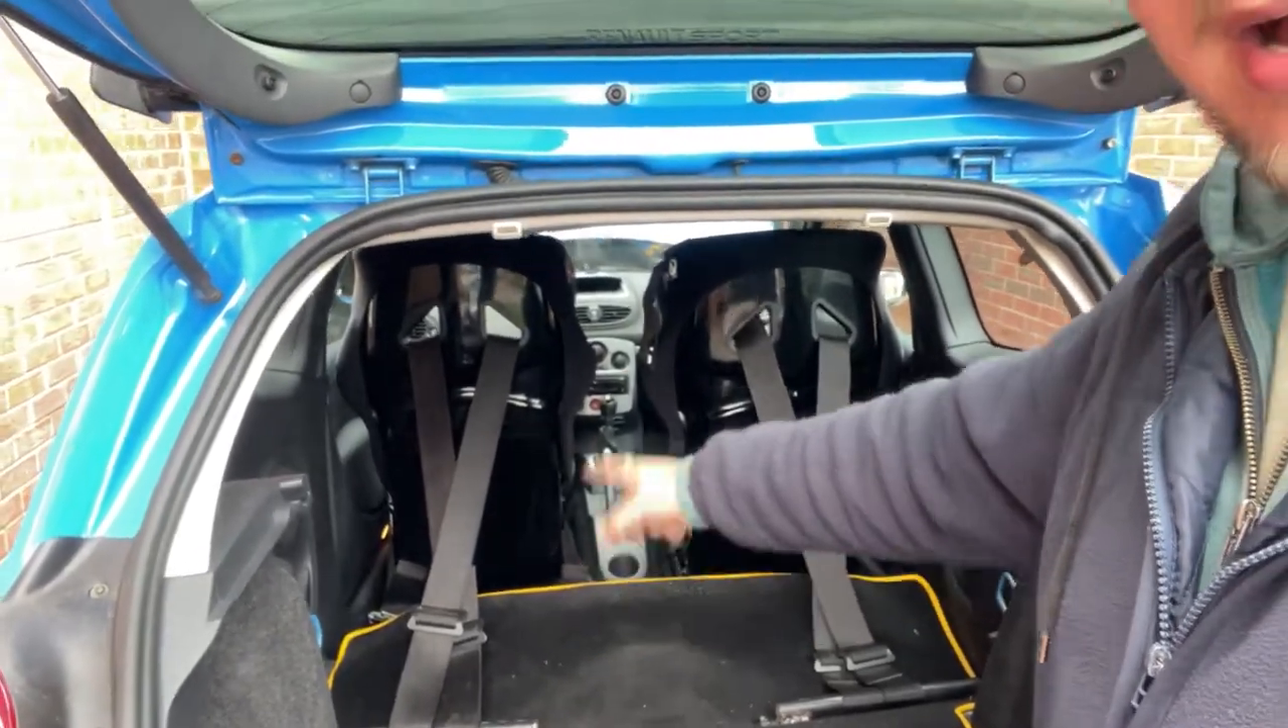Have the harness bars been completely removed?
No.